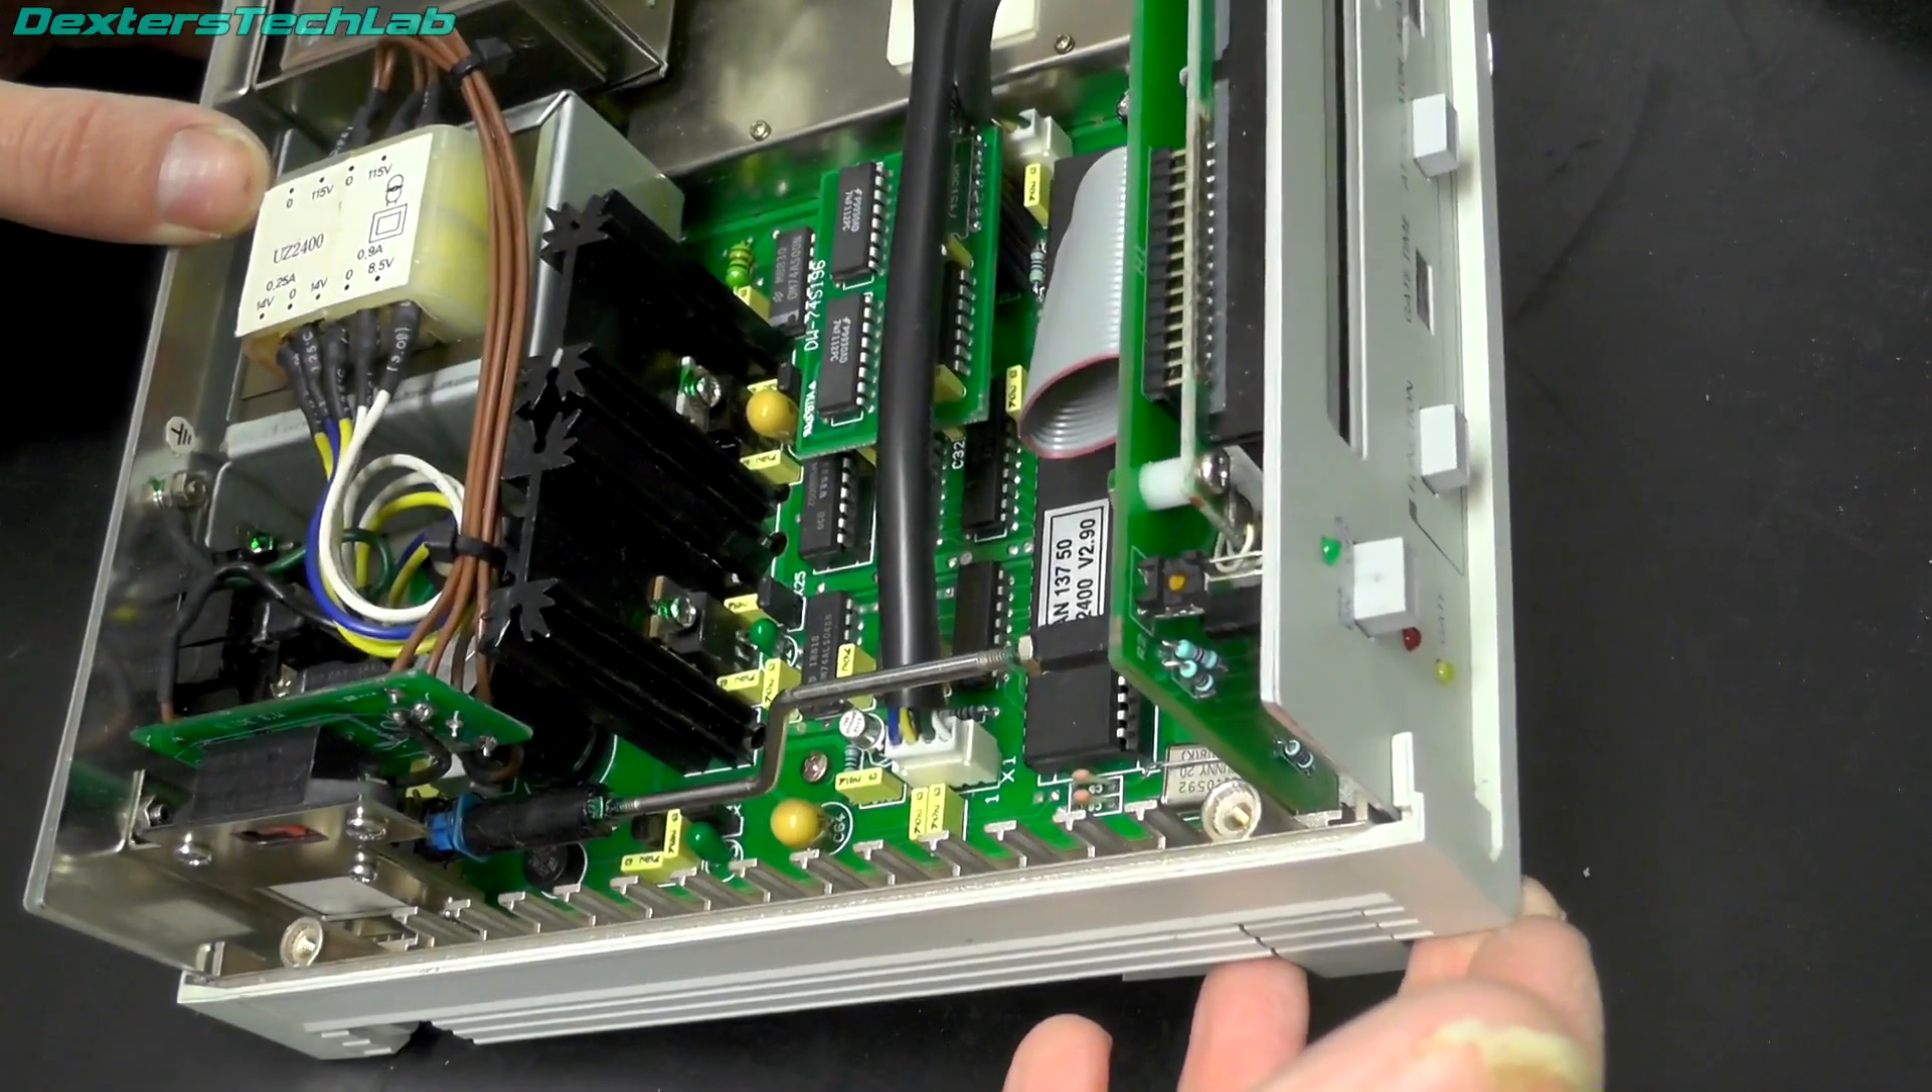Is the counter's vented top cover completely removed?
Yes.